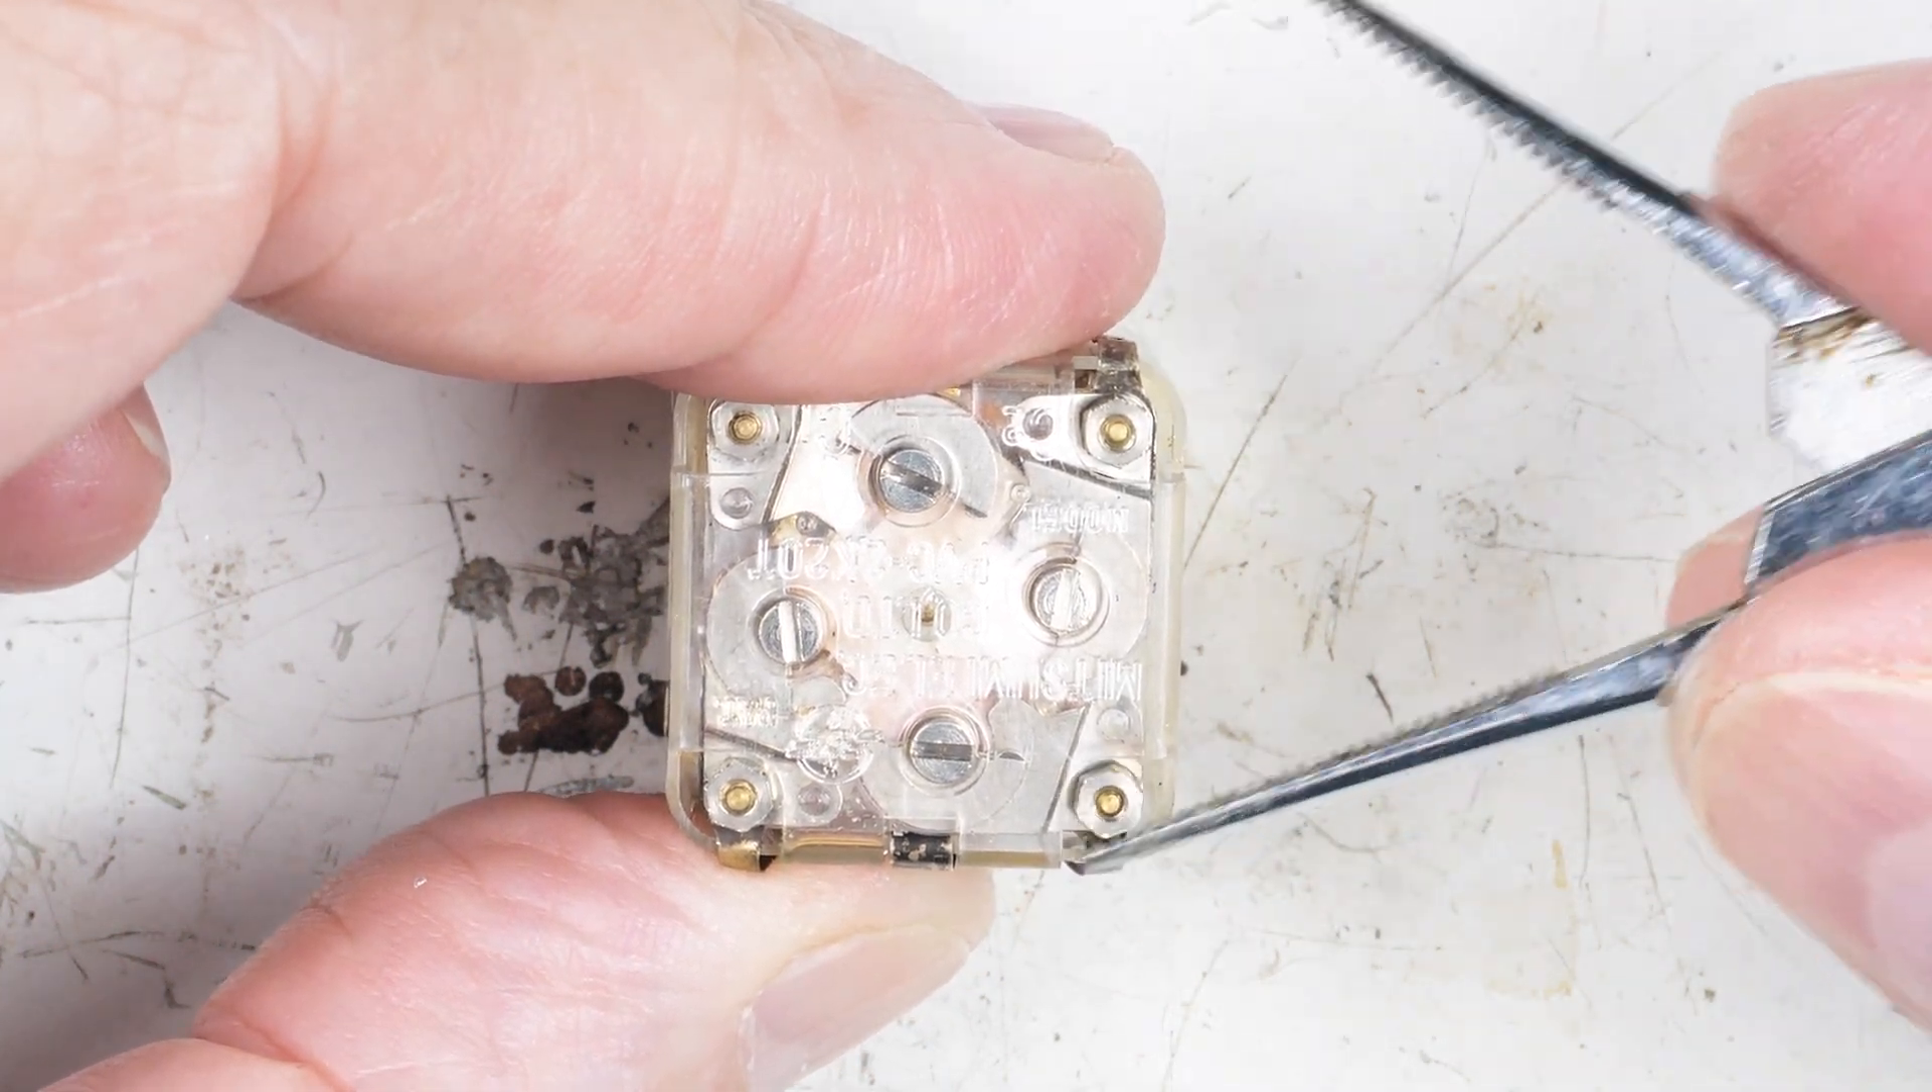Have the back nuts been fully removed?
No.